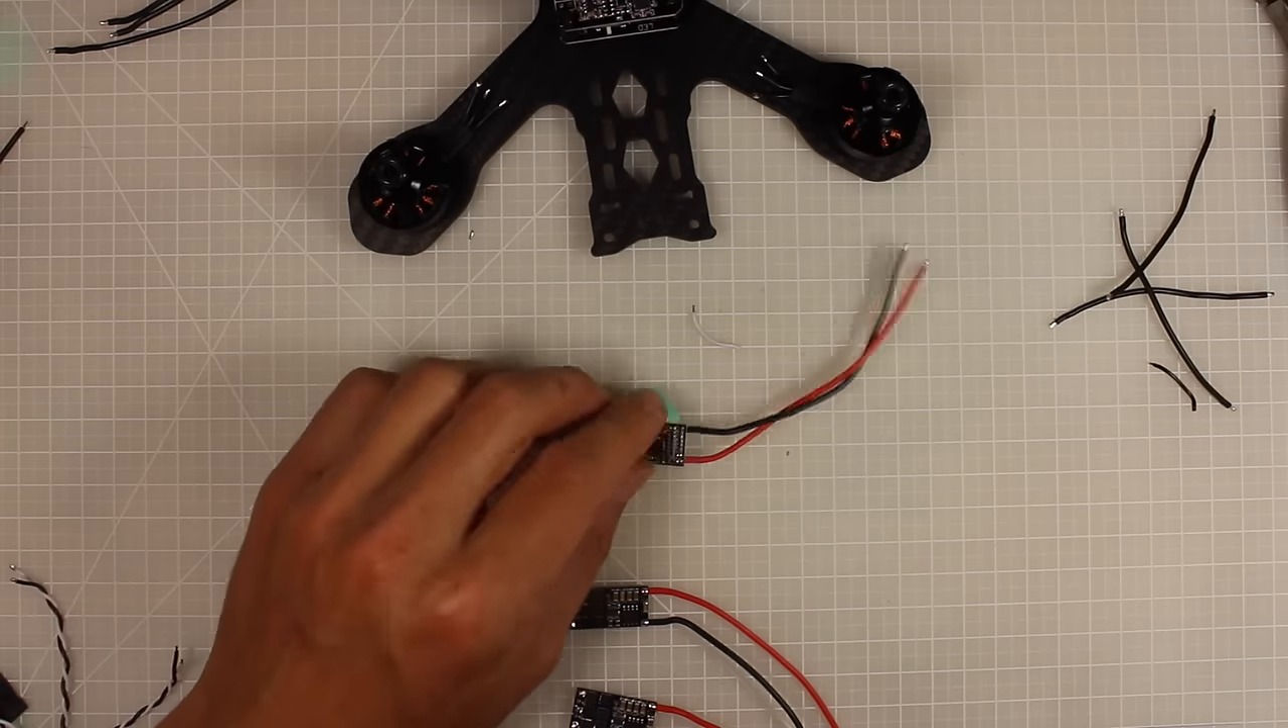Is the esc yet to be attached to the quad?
Yes.